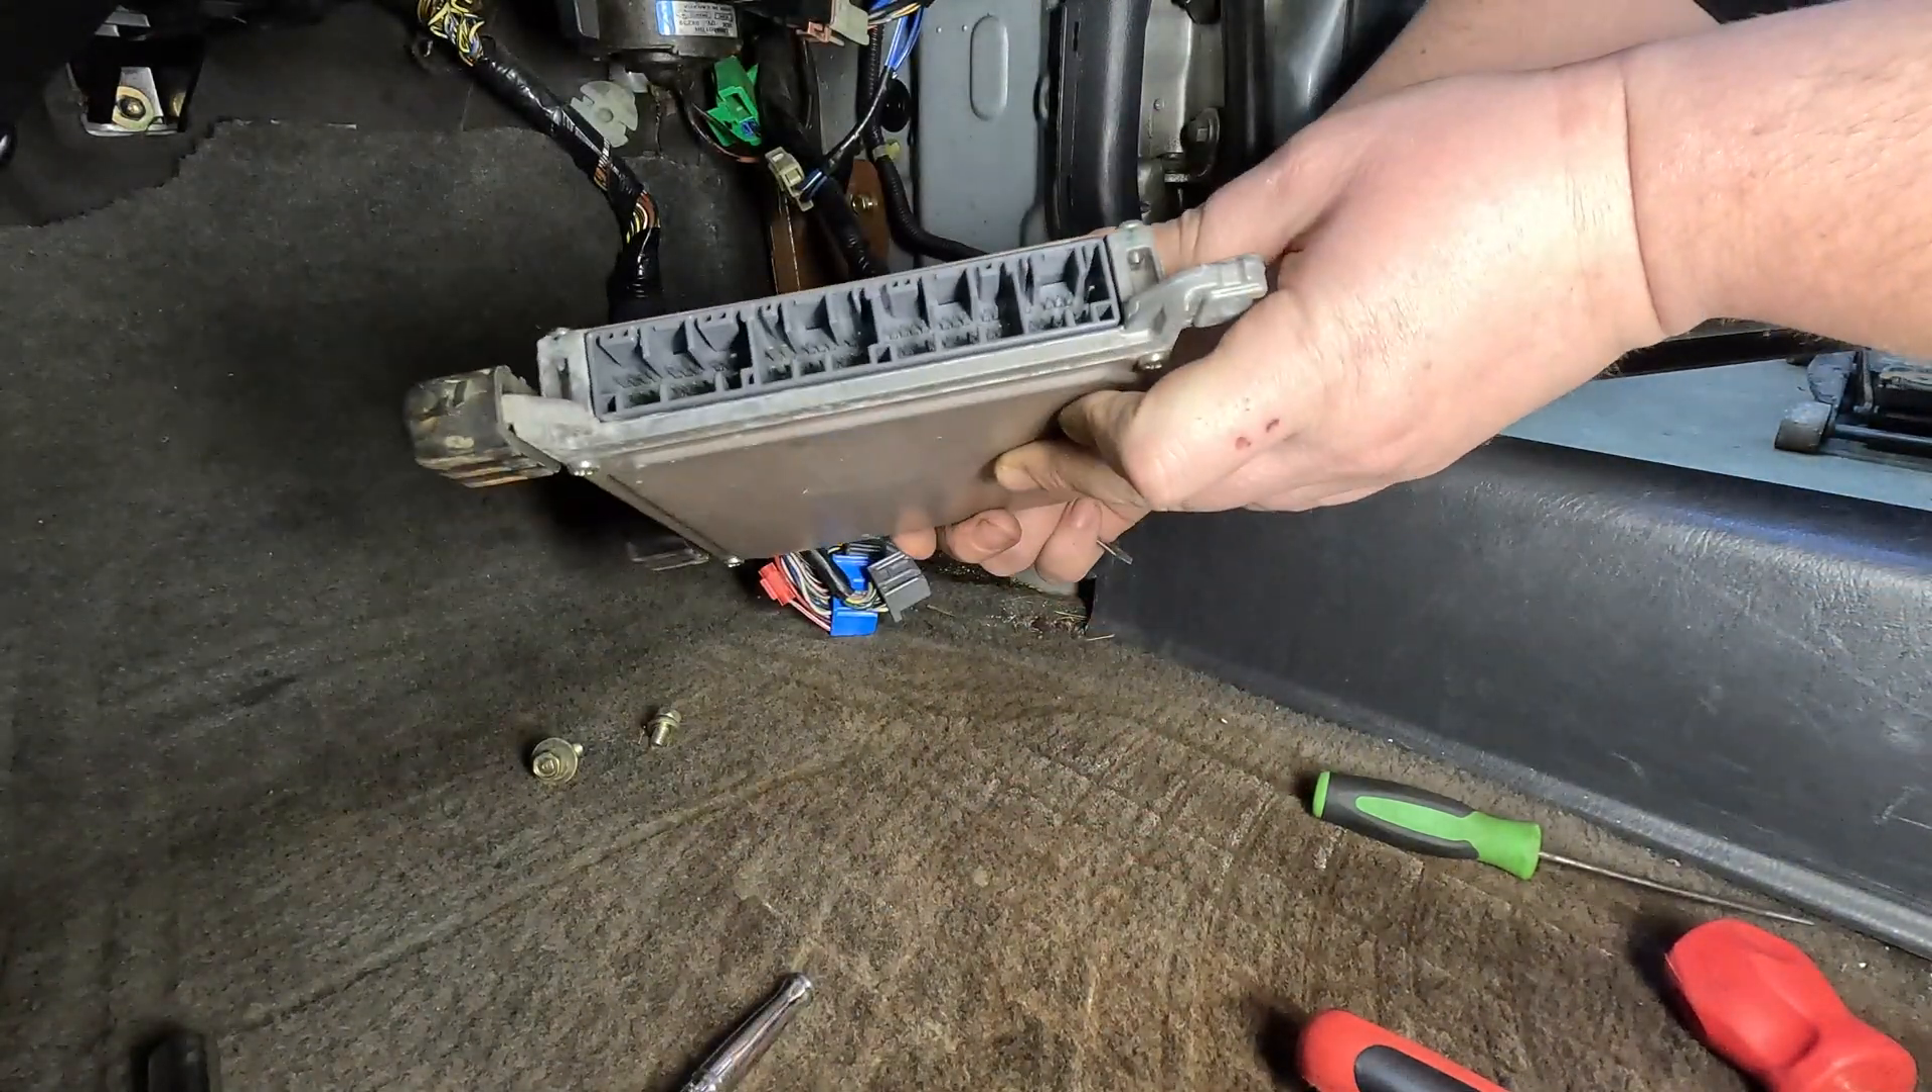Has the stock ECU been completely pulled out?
Yes.